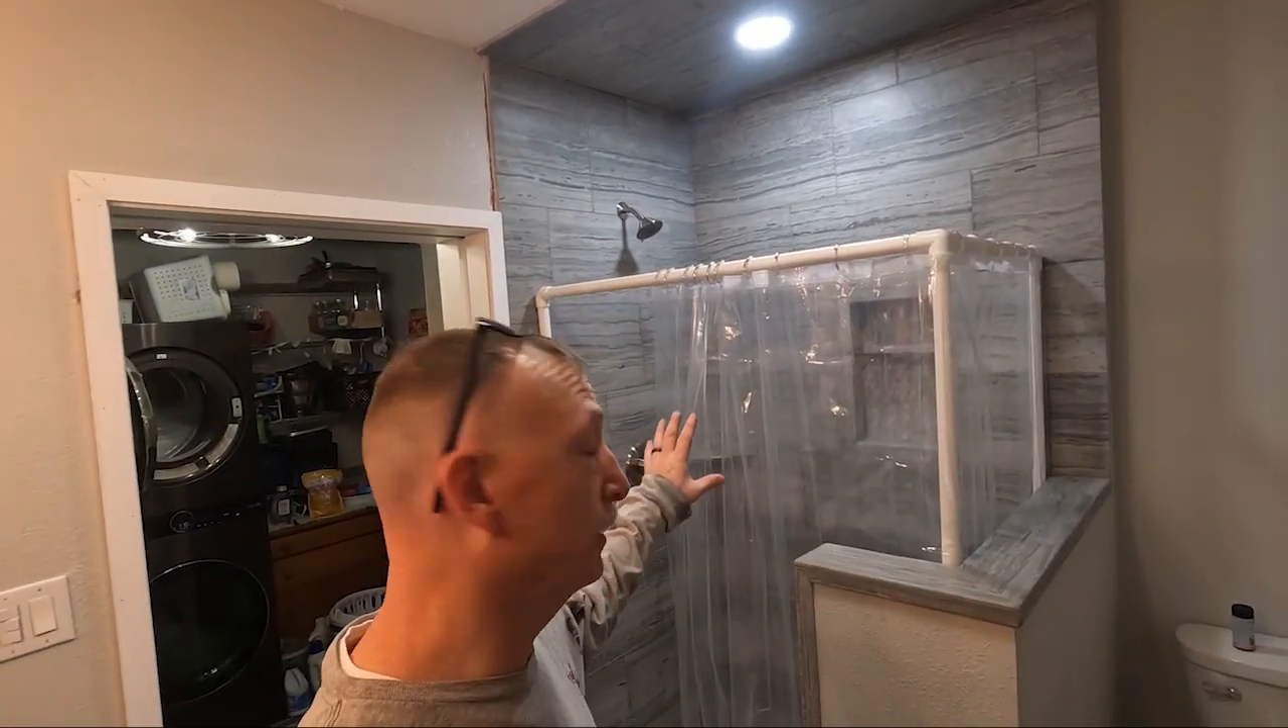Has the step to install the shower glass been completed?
No.